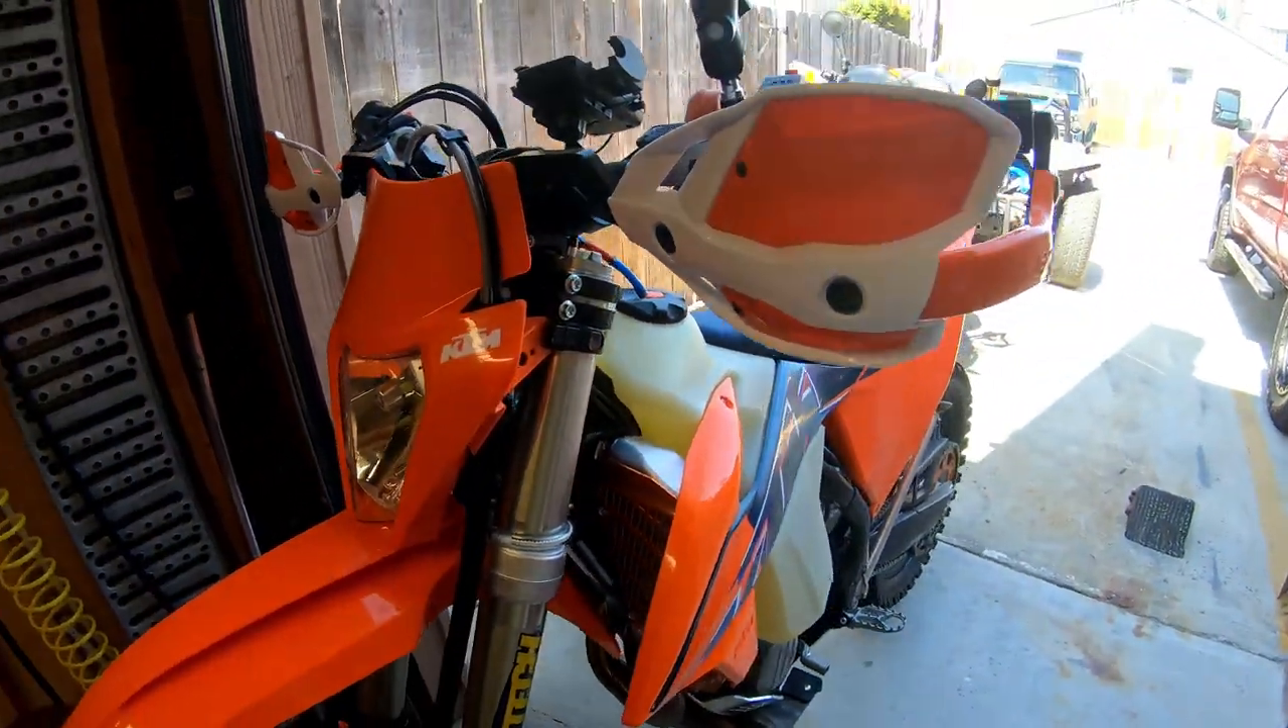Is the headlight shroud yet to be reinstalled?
No.